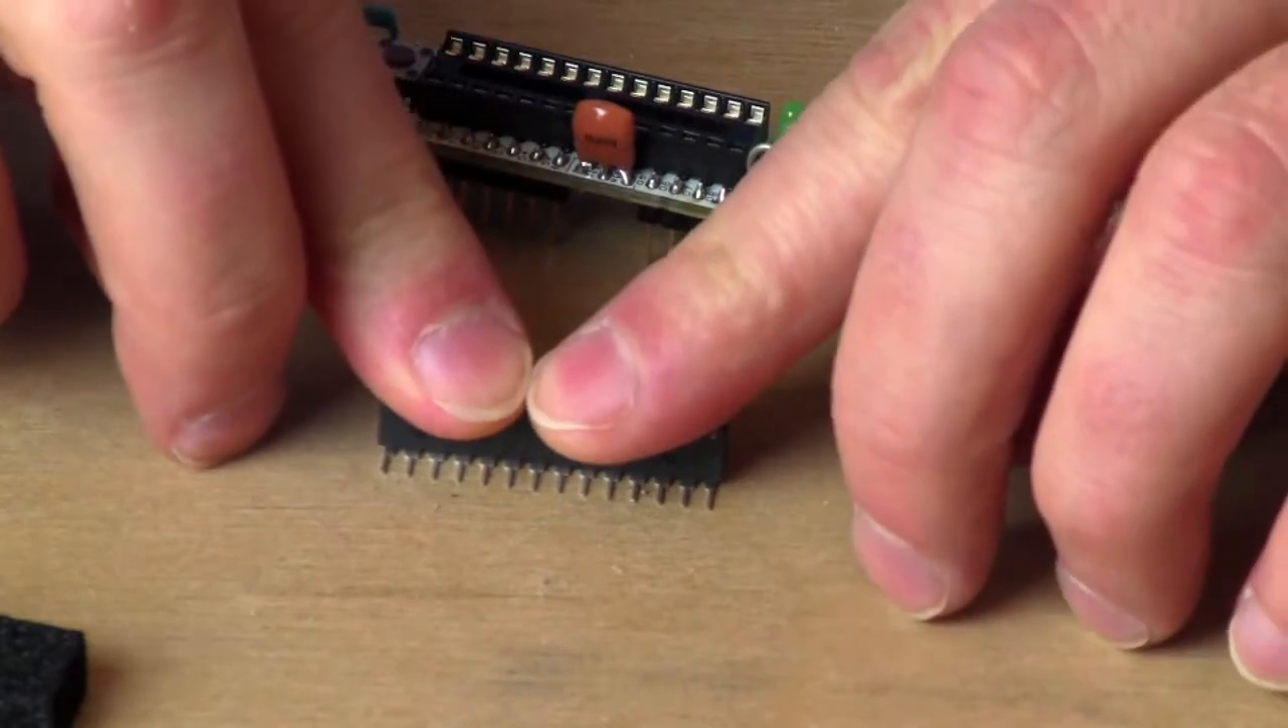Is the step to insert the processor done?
No.